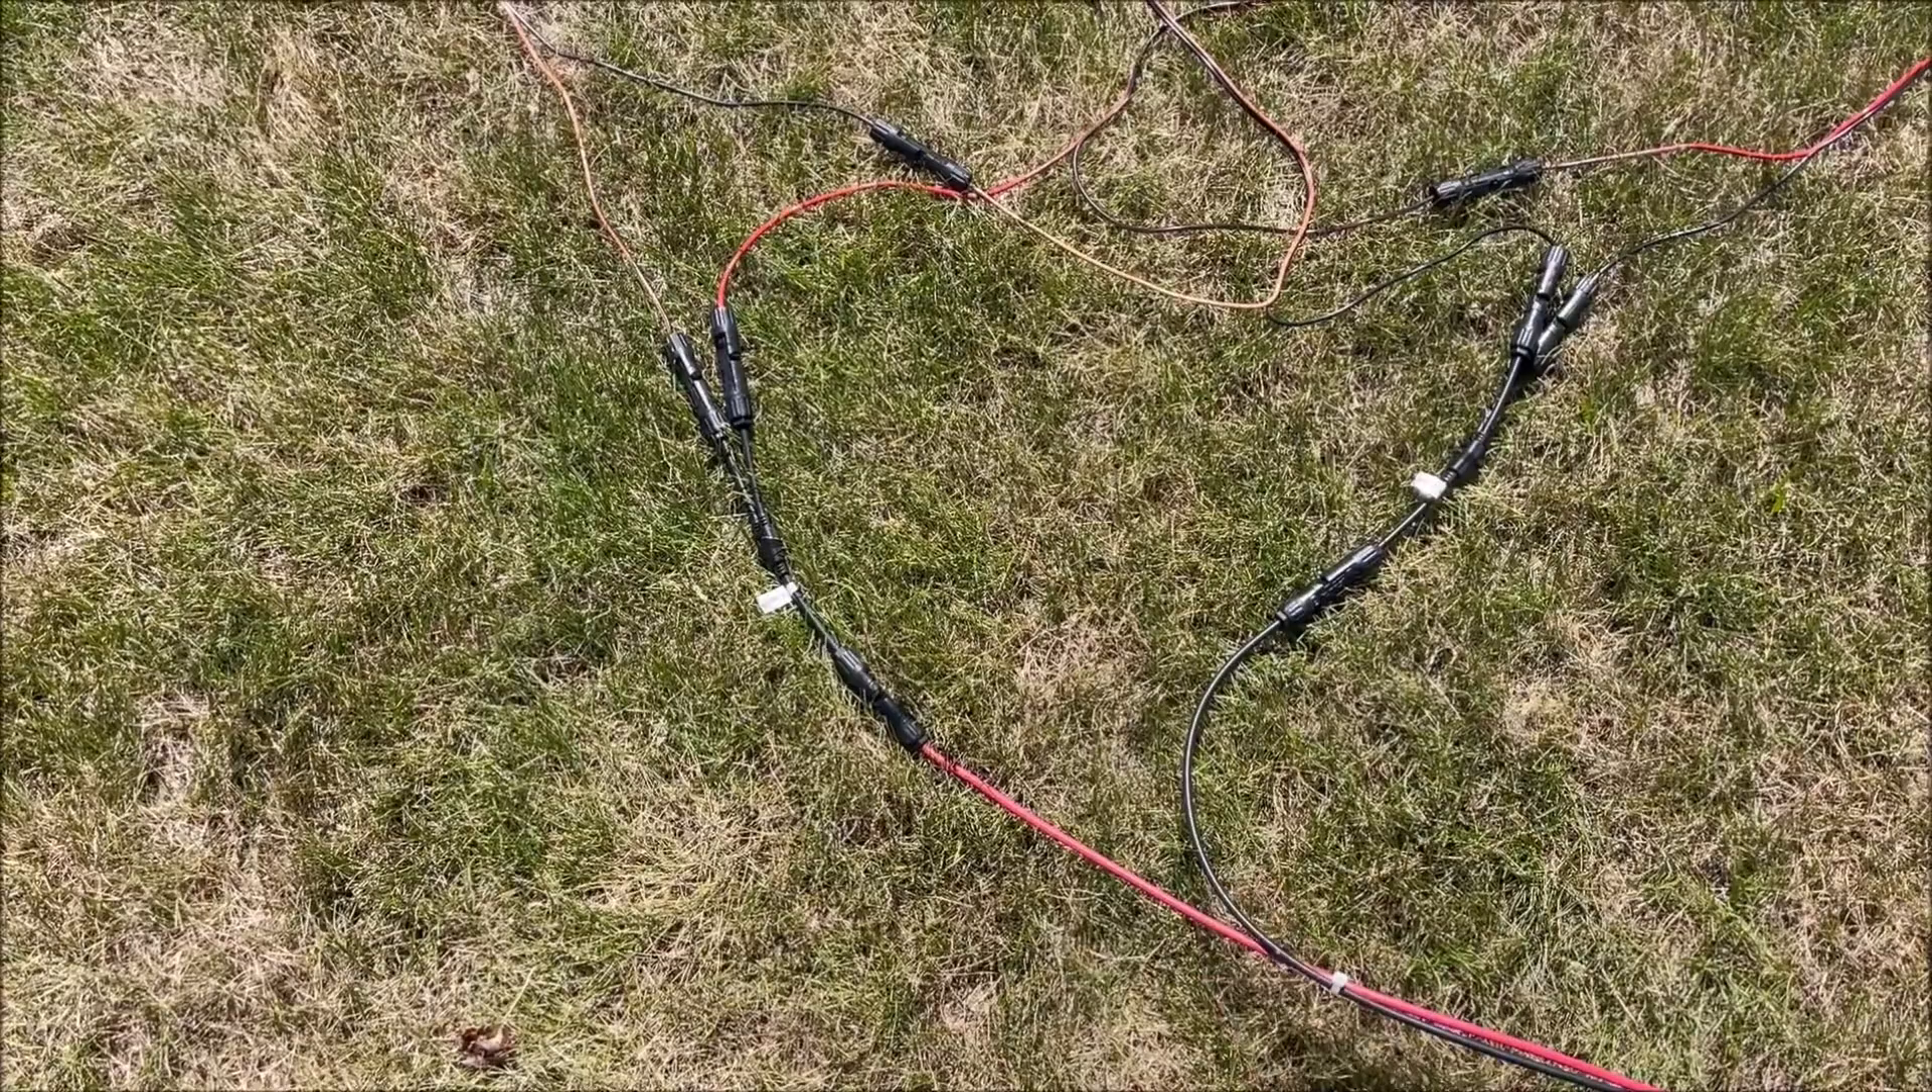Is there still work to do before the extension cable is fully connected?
No.